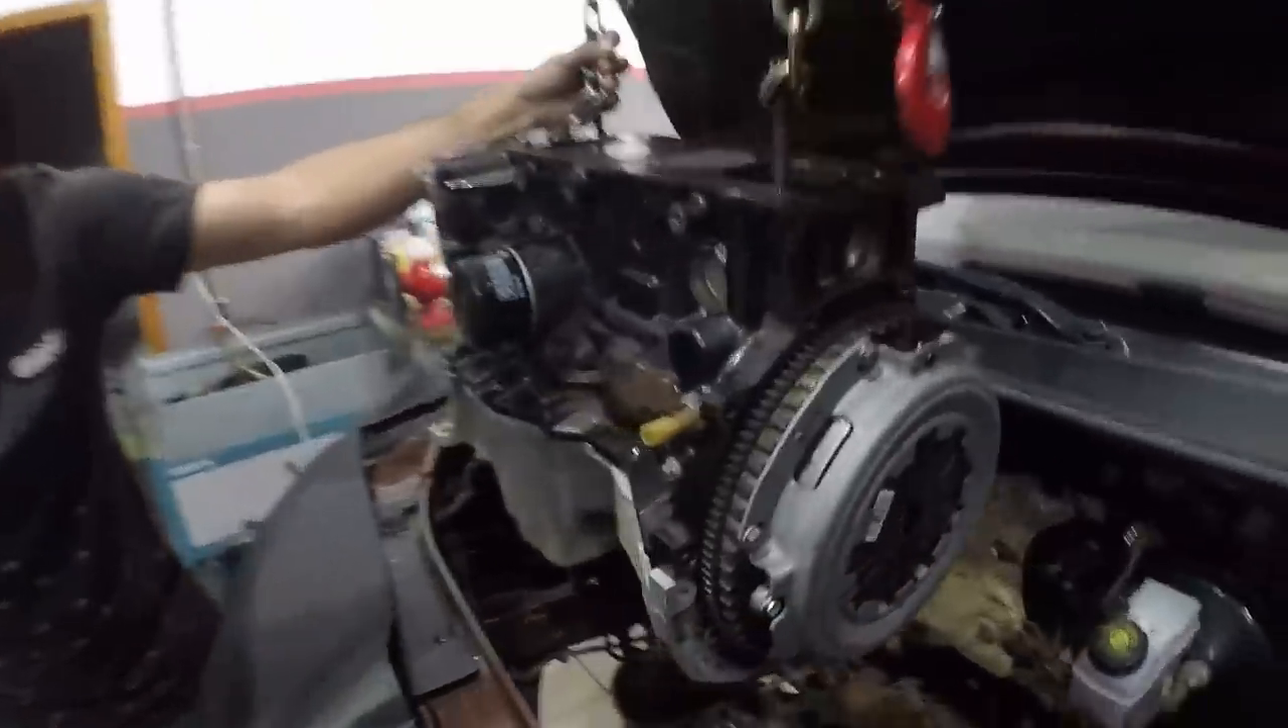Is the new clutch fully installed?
Yes.